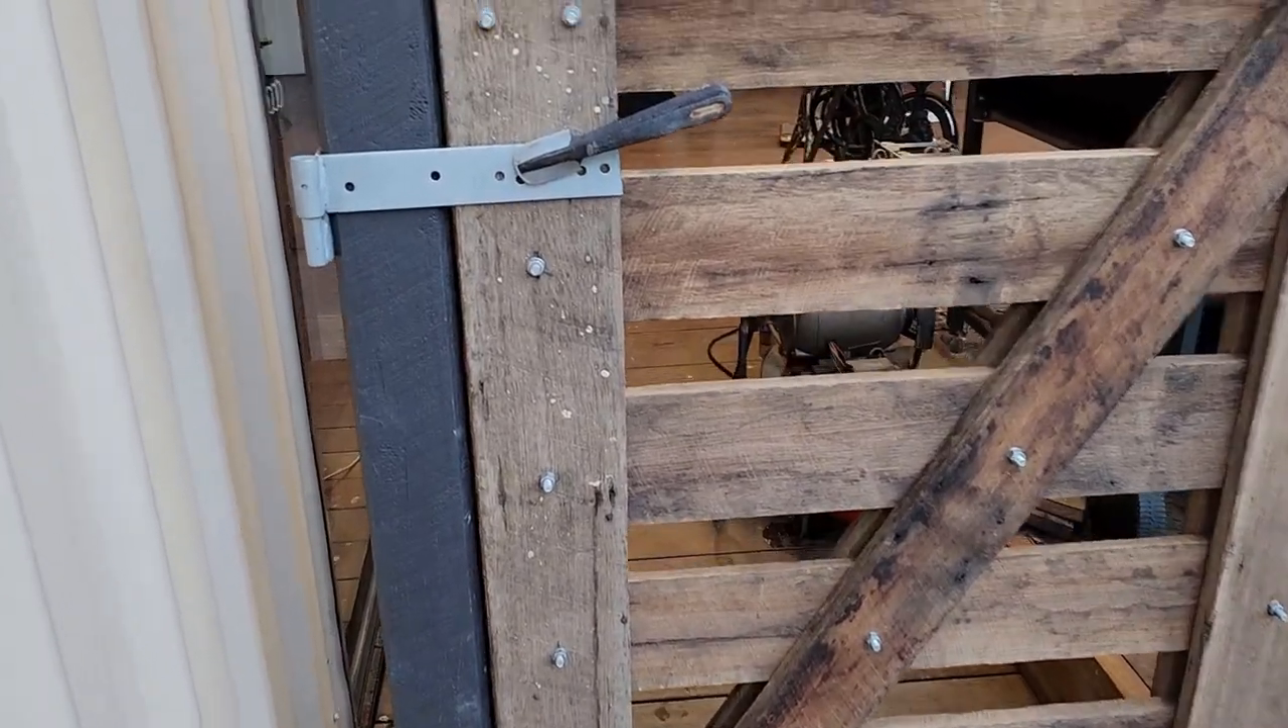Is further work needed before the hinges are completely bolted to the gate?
Yes.